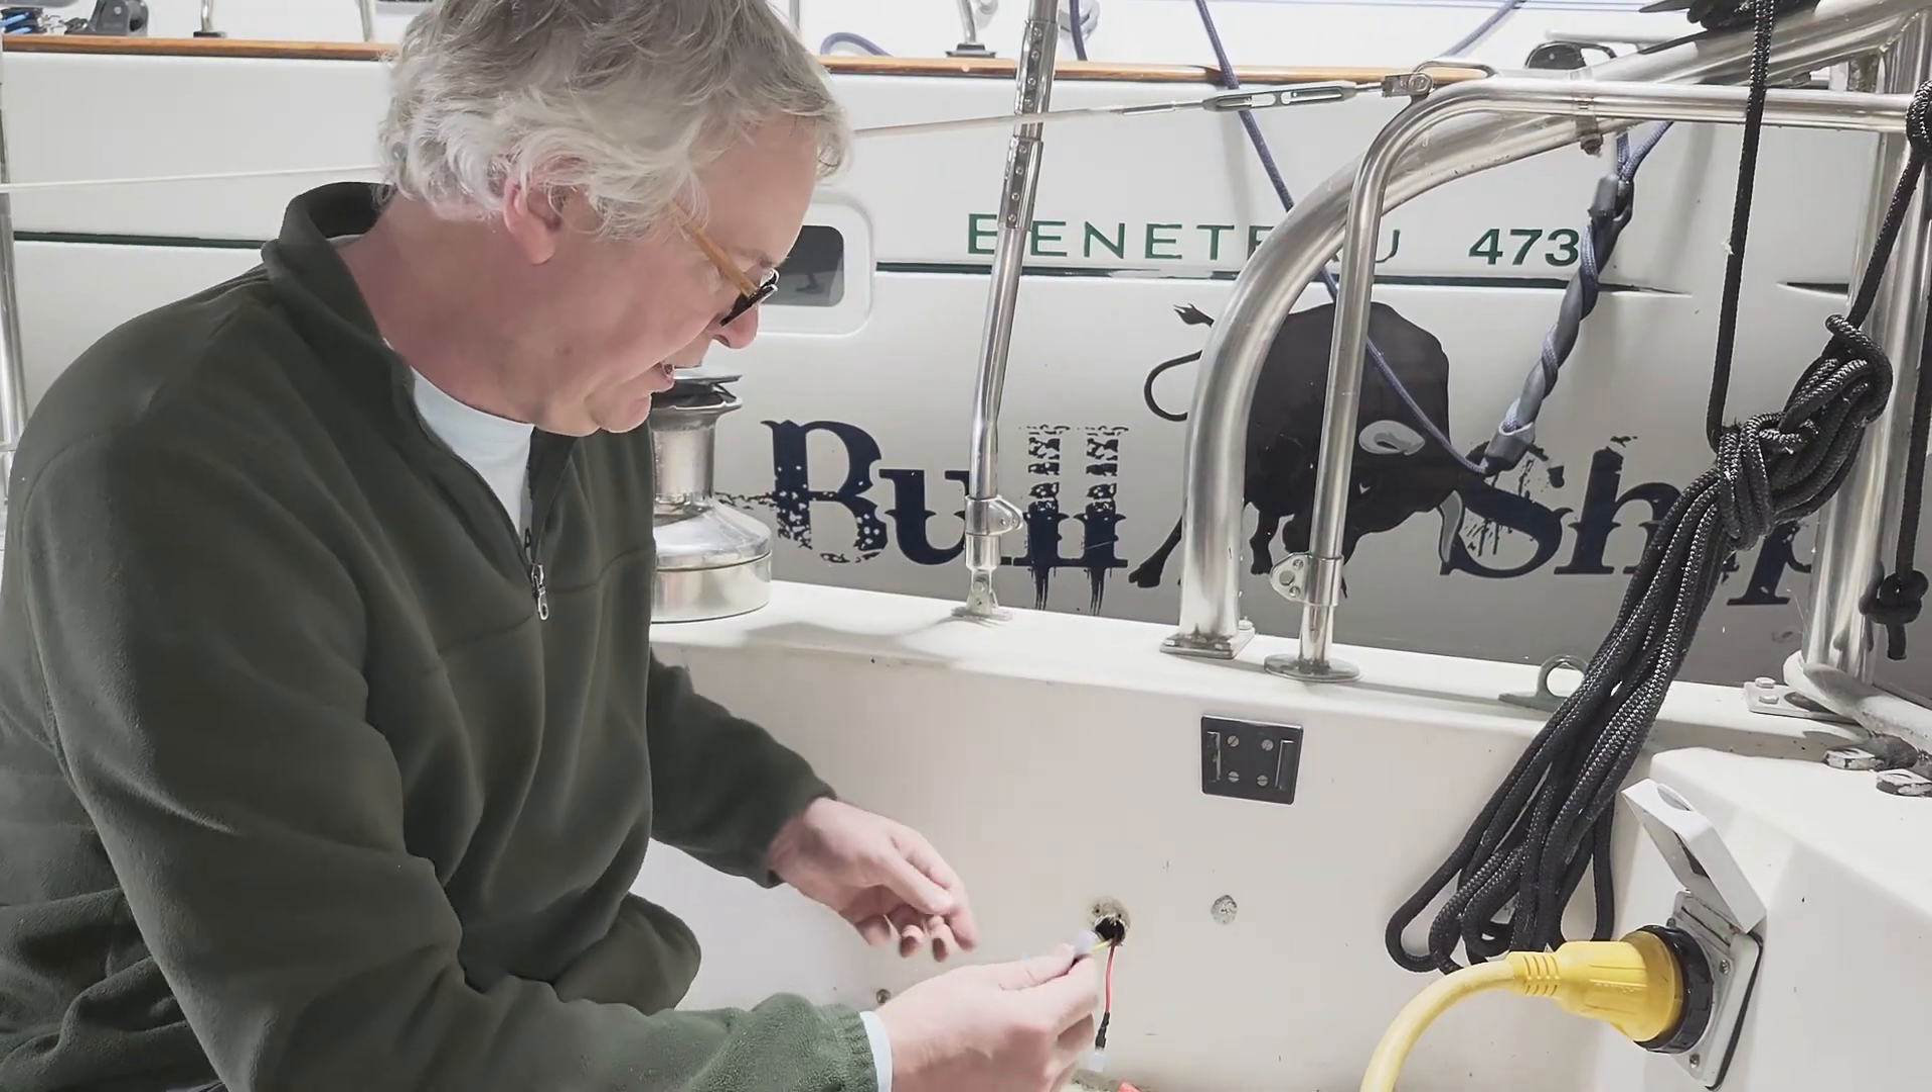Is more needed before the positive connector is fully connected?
Yes.